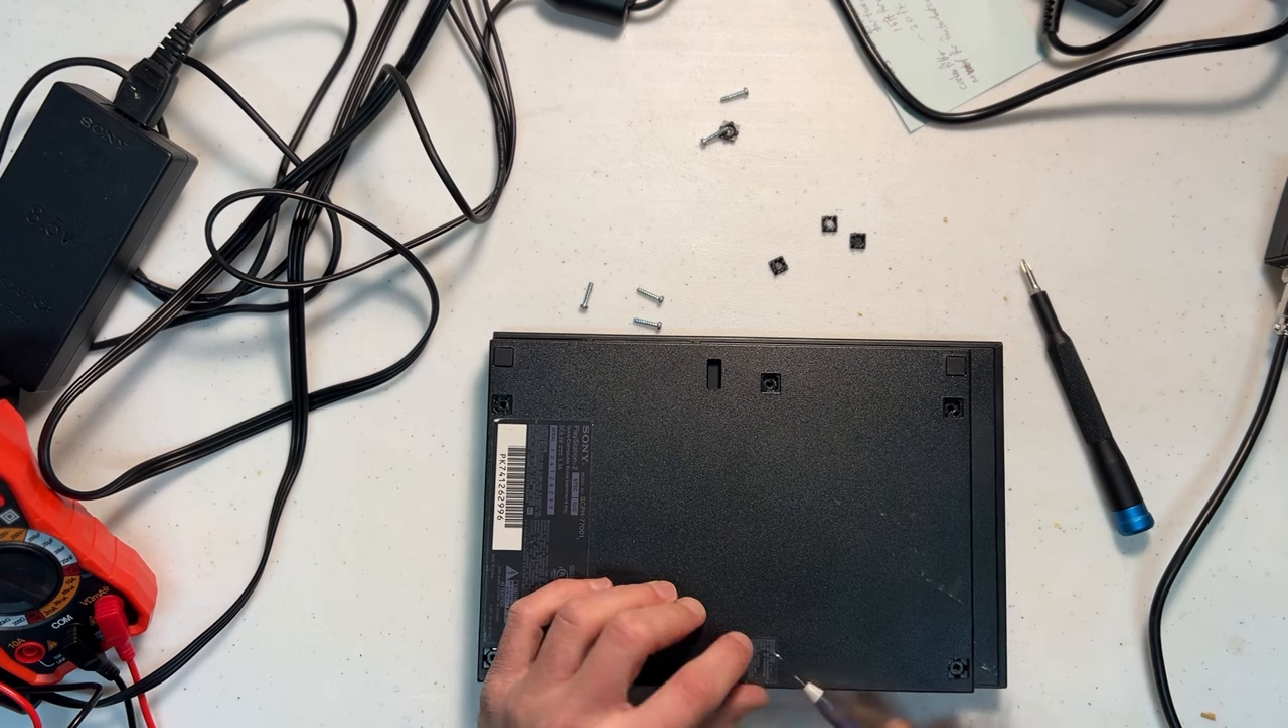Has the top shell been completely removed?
No.